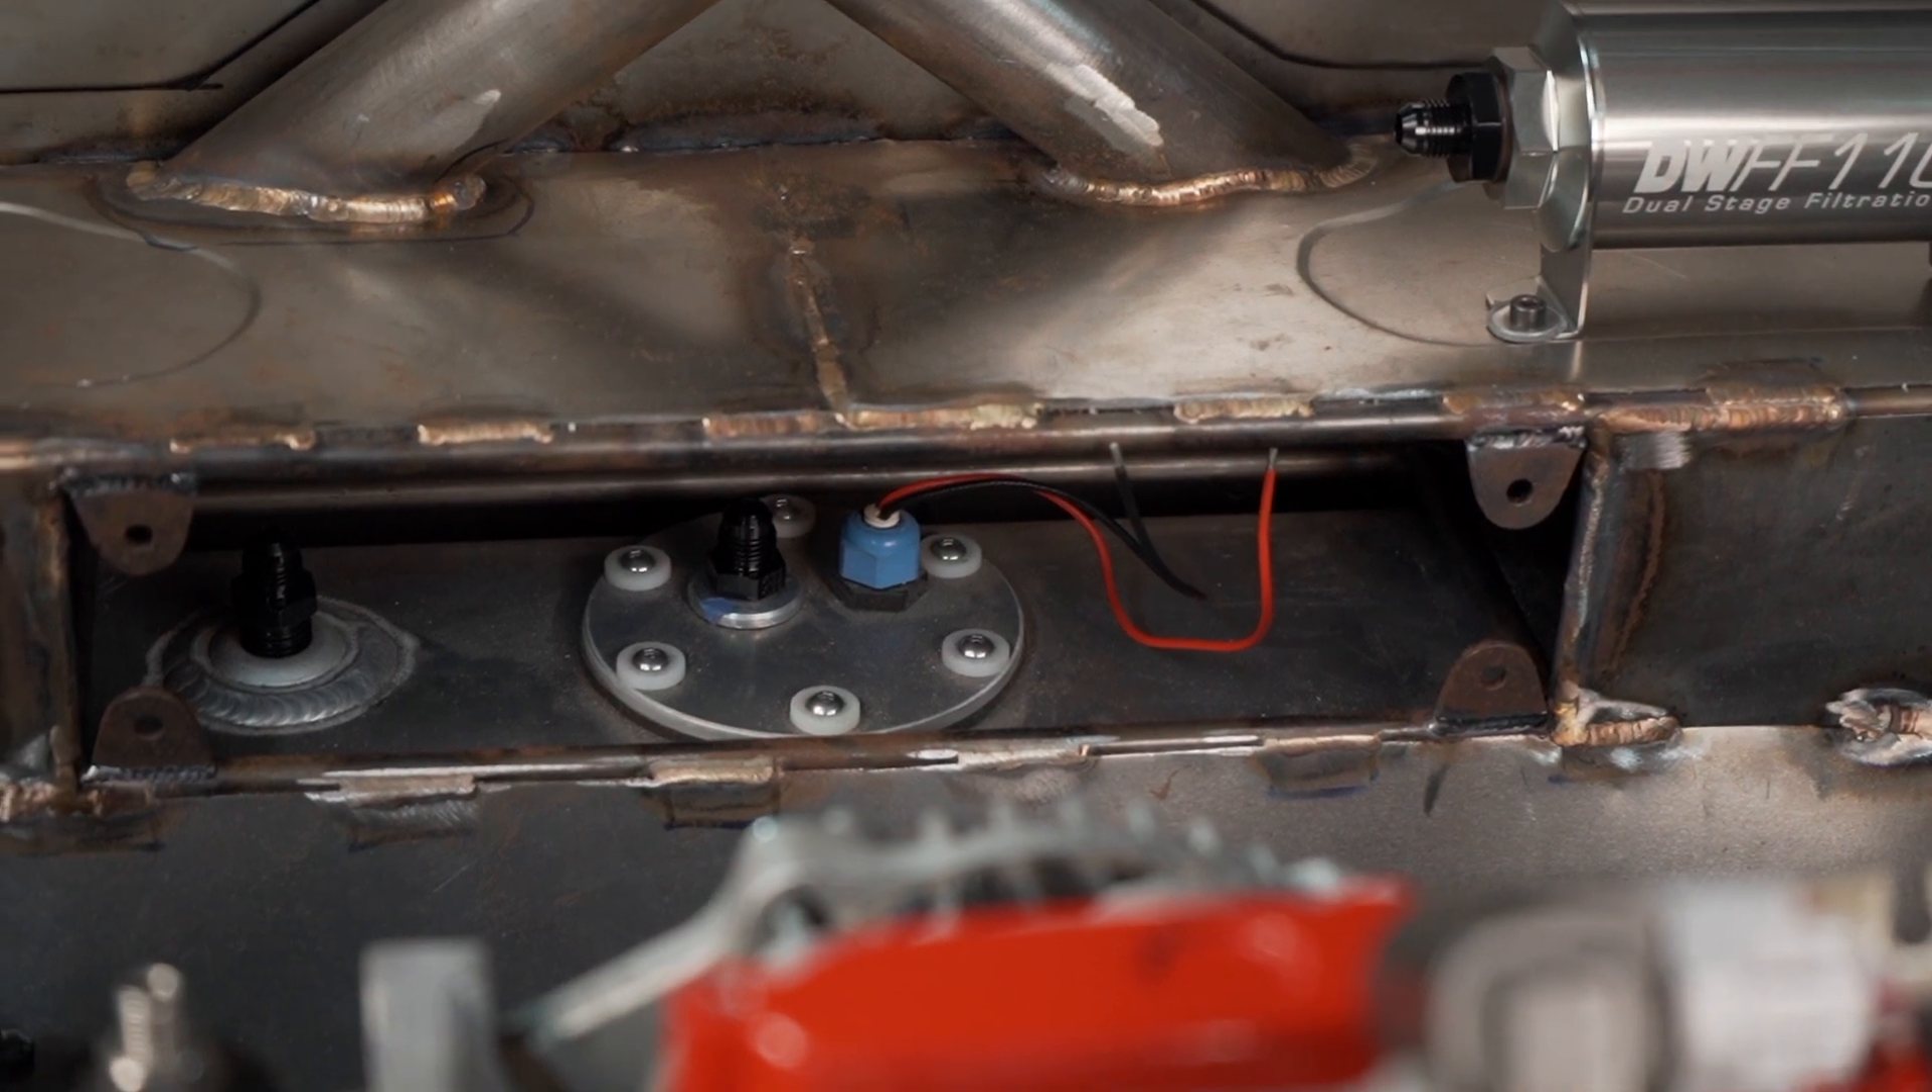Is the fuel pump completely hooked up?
No.